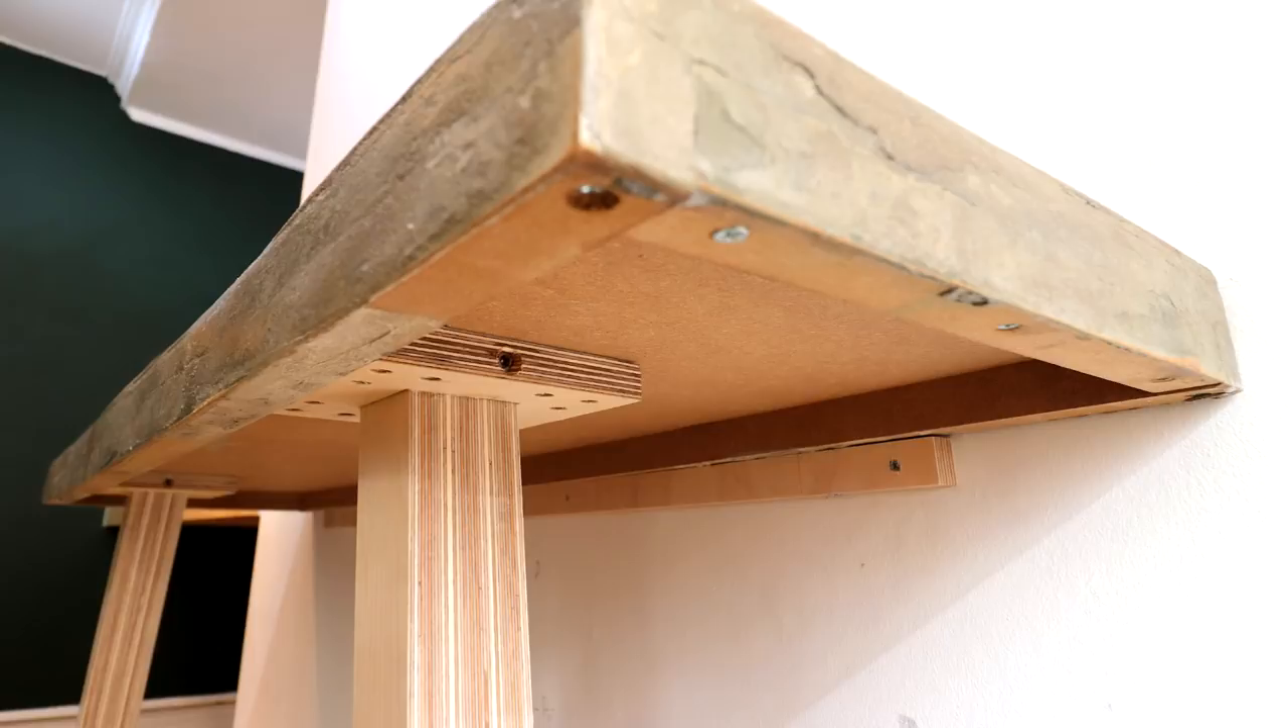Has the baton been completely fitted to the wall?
Yes.